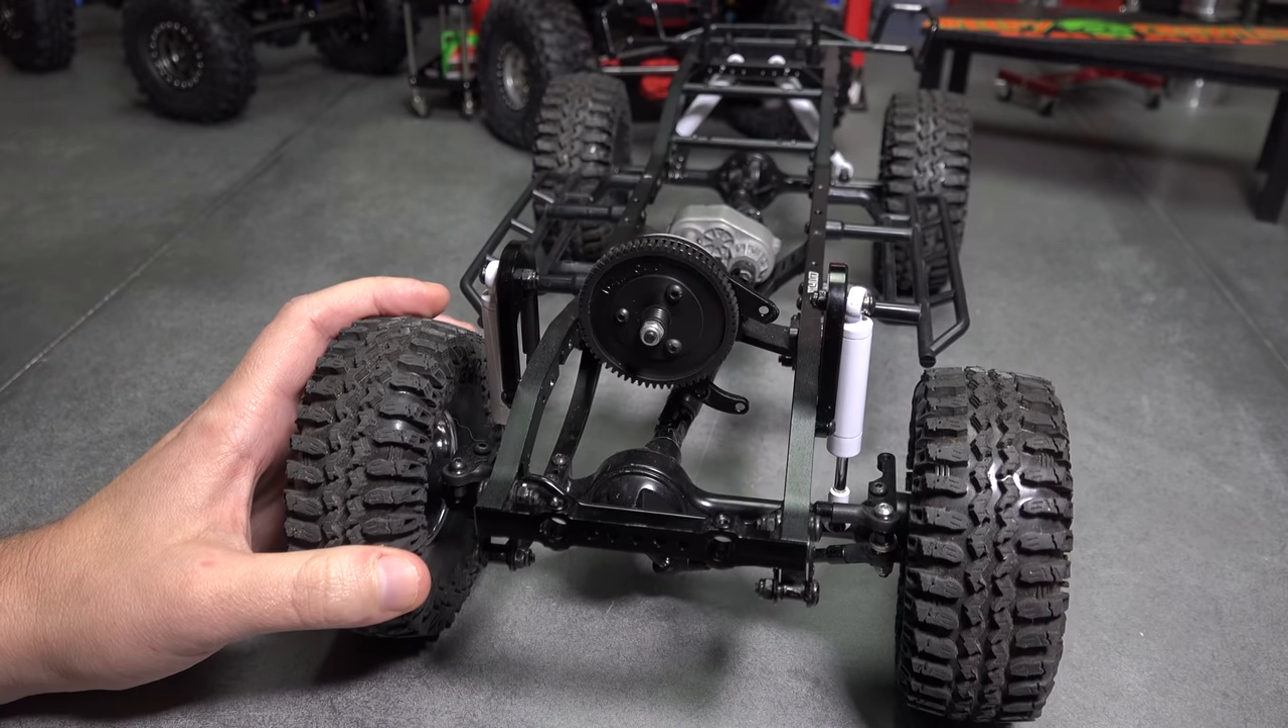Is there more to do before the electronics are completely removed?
No.